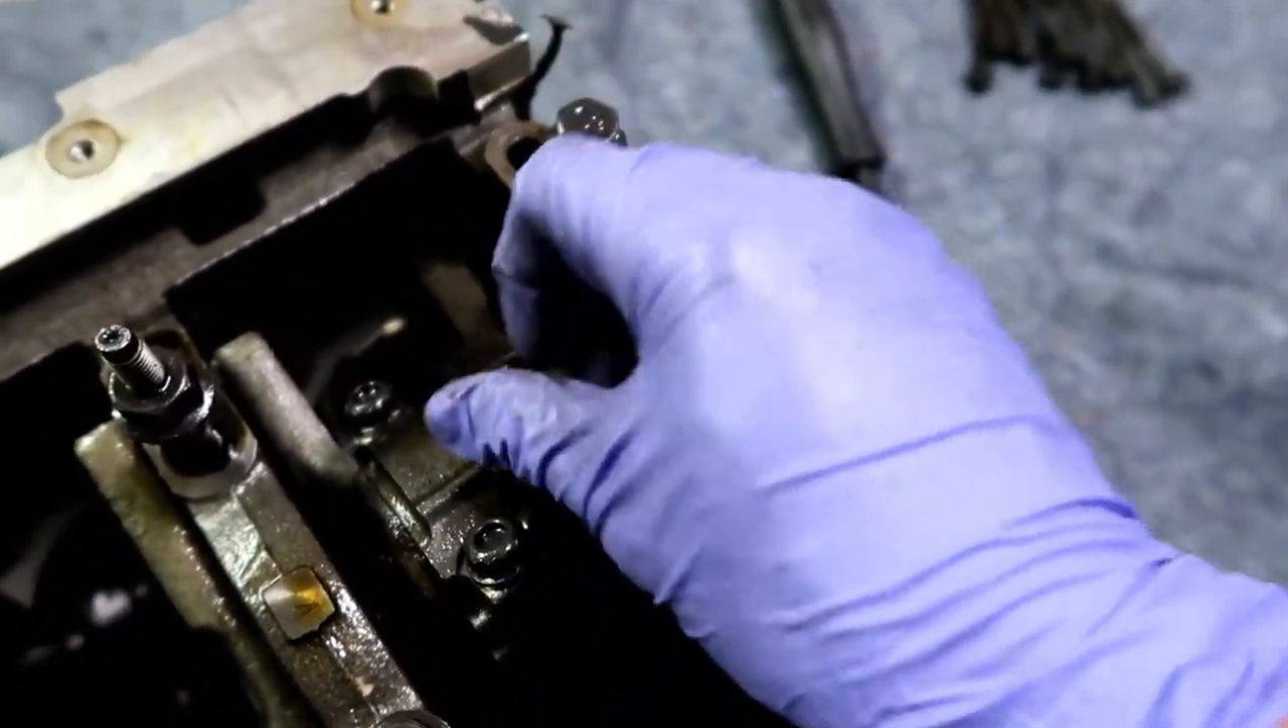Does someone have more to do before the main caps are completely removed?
Yes.